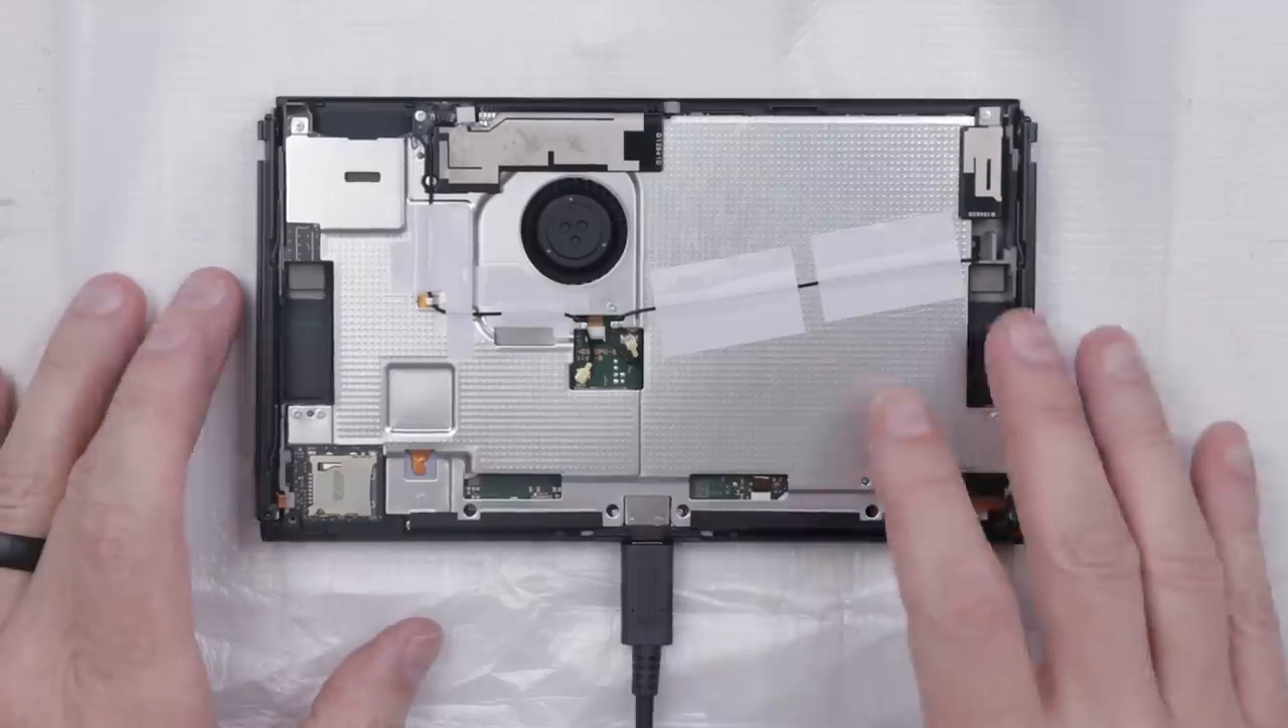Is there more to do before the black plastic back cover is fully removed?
No.